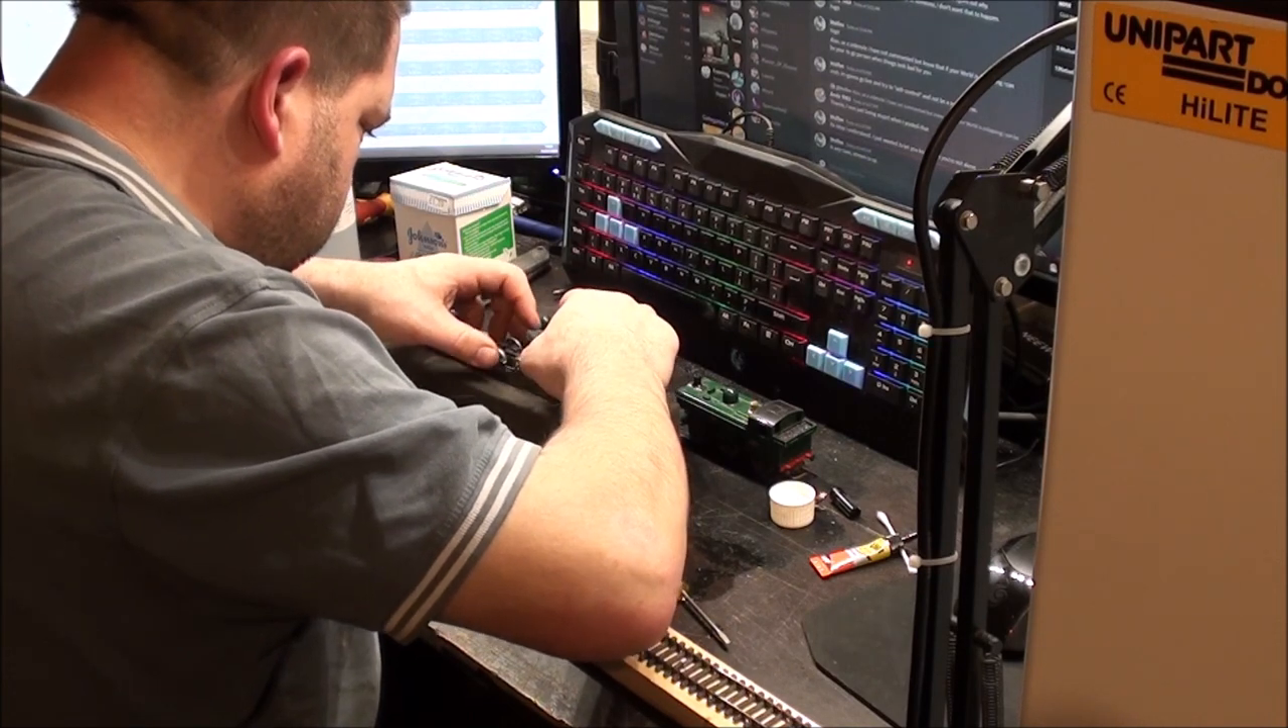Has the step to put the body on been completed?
No.